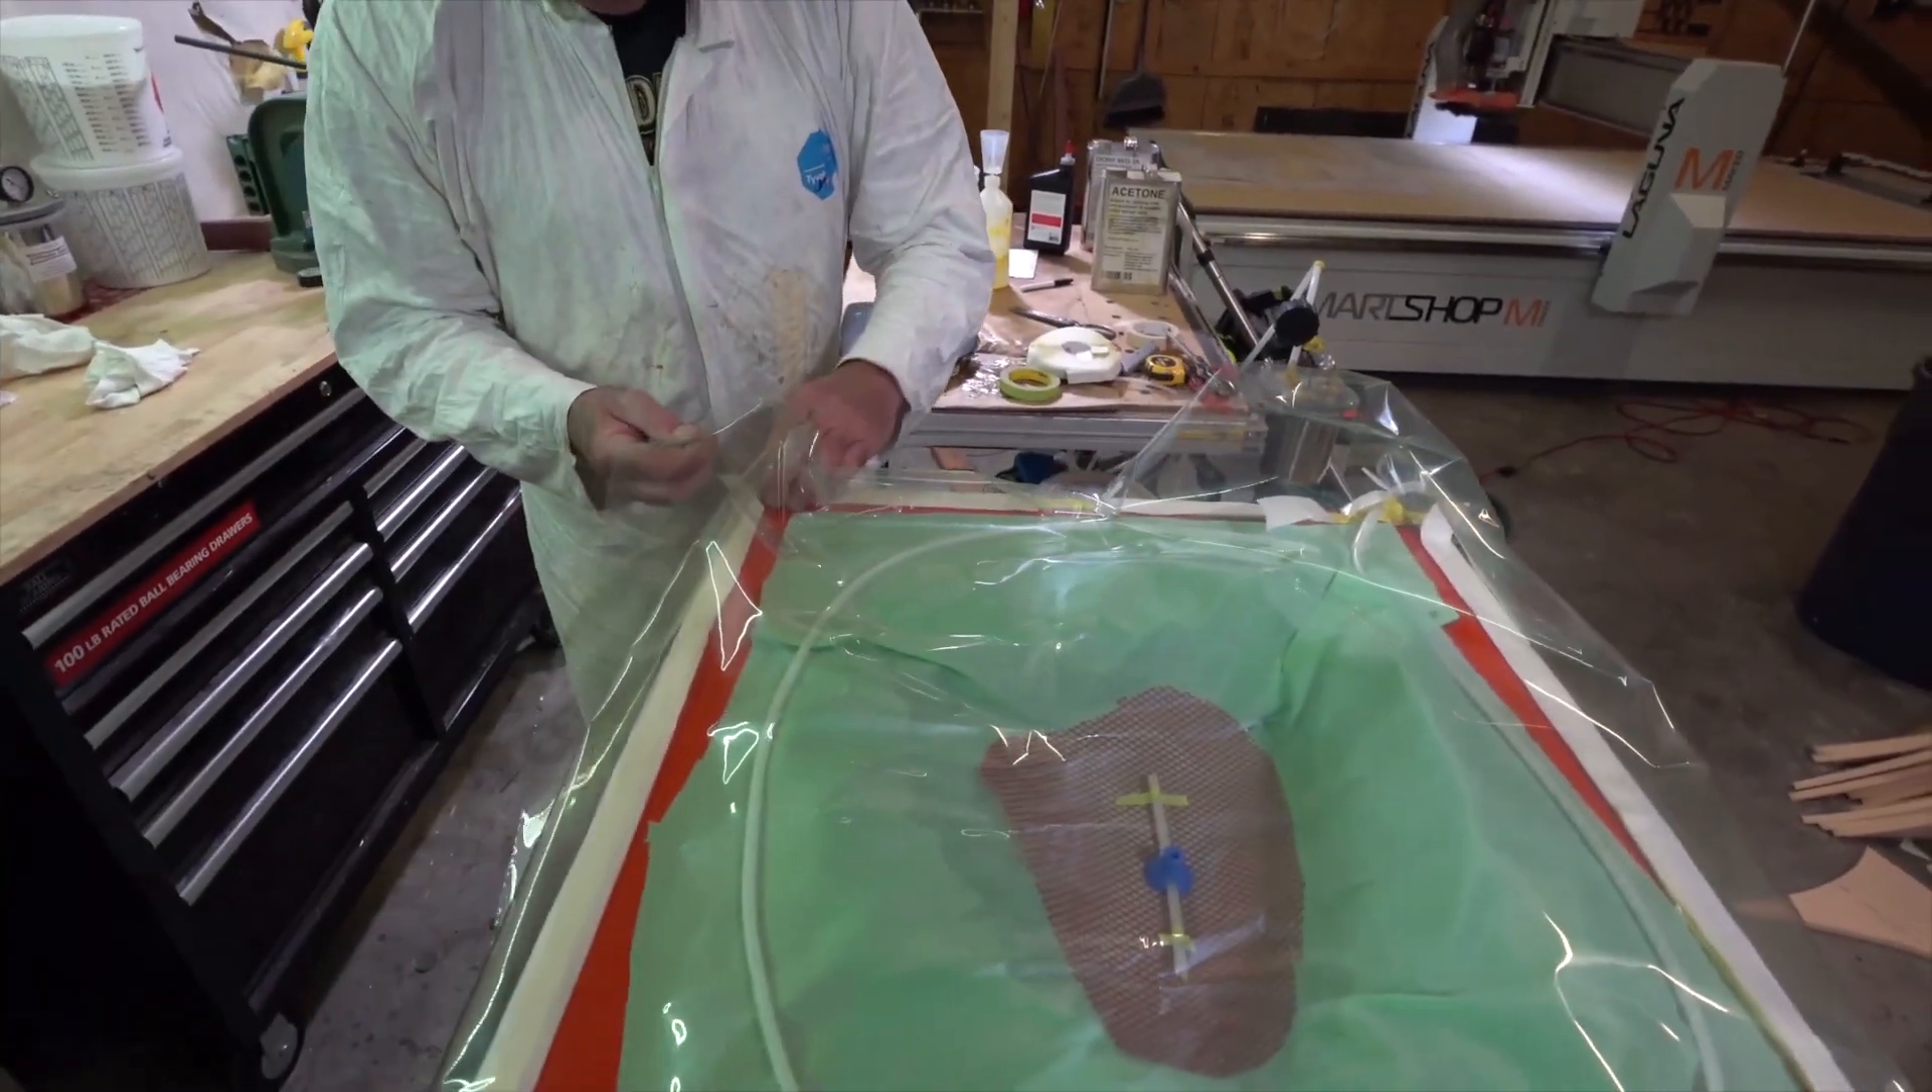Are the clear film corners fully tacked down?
No.